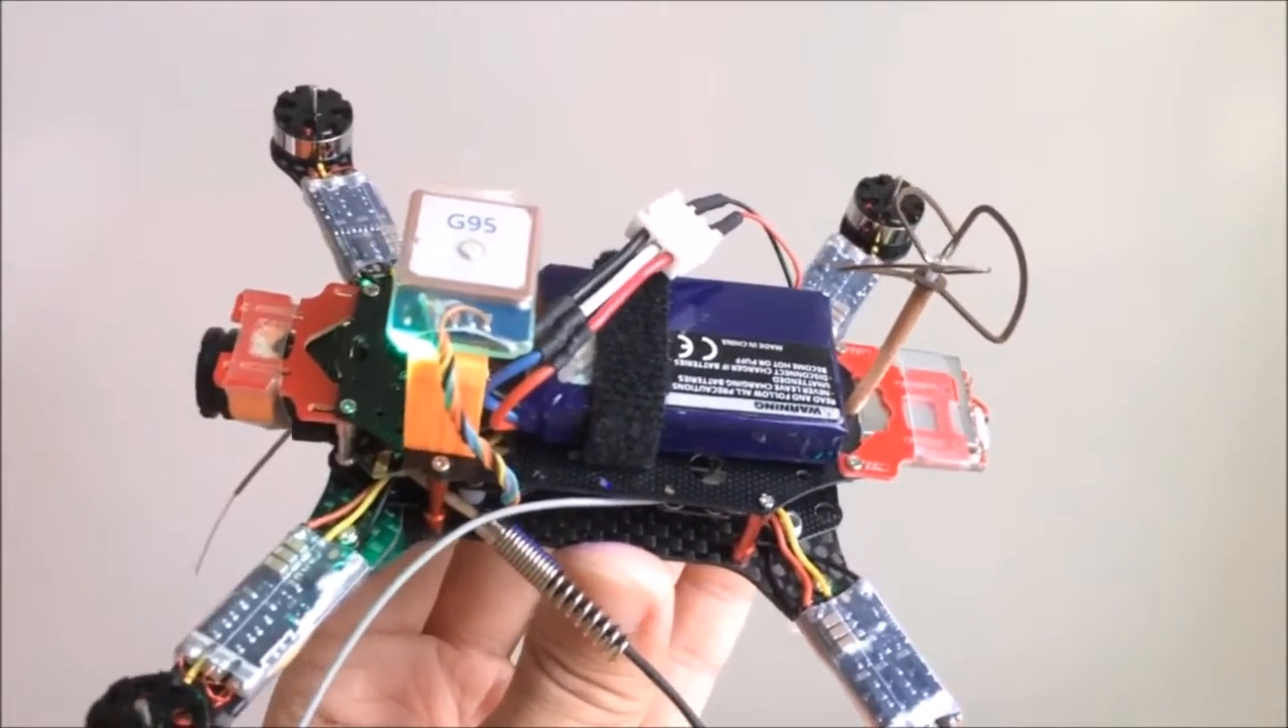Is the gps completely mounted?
Yes.